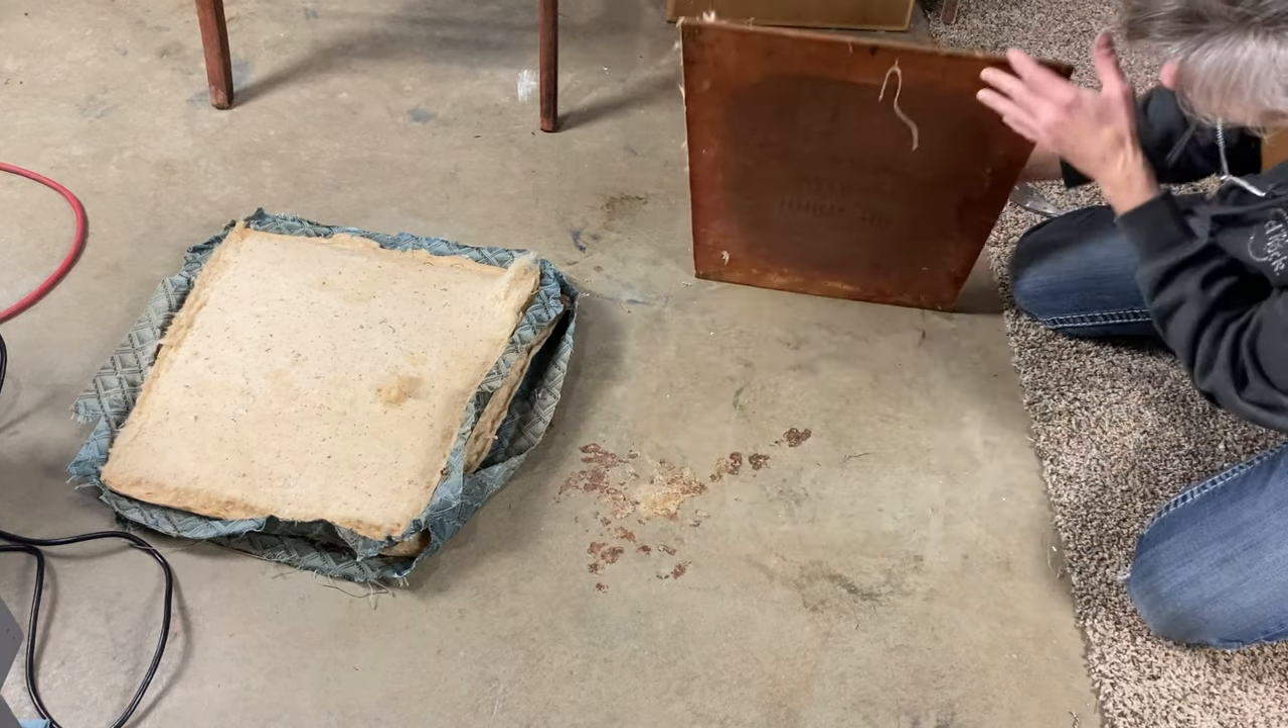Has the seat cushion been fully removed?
Yes.